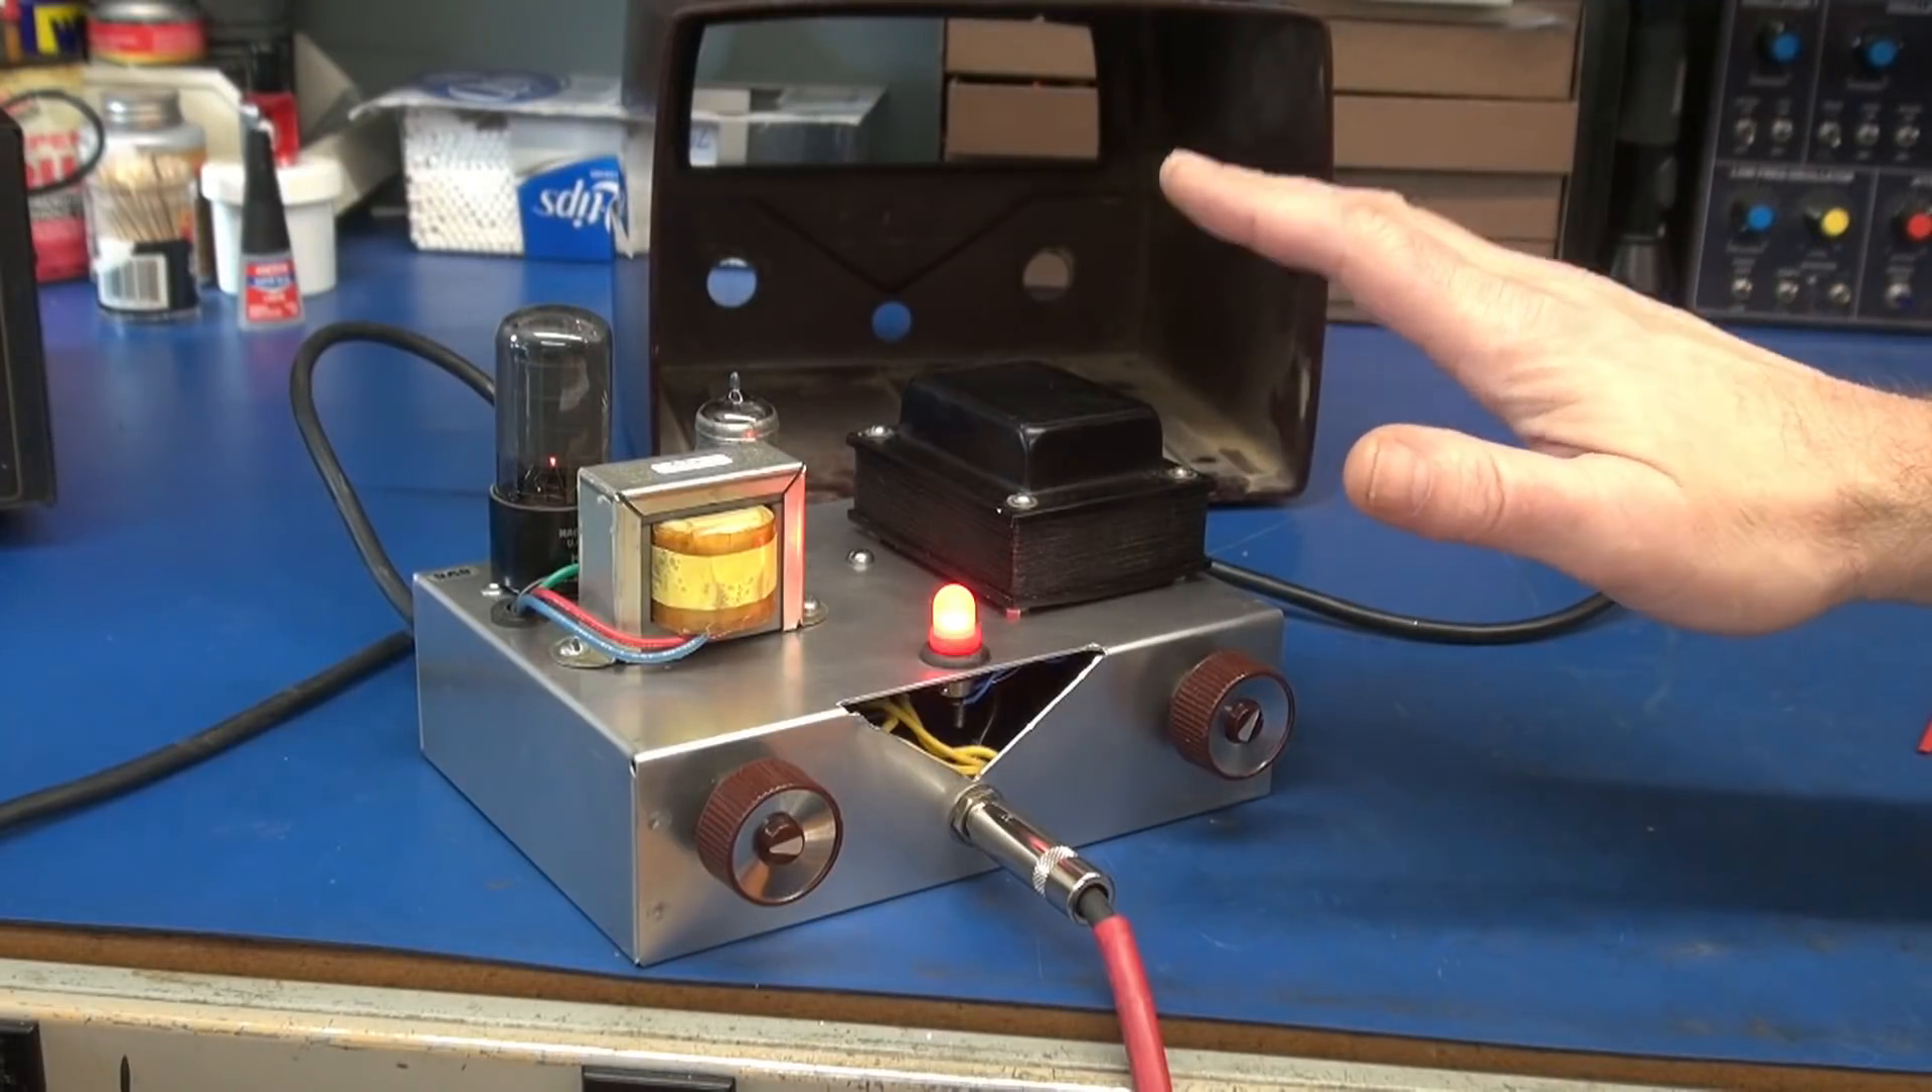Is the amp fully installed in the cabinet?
No.